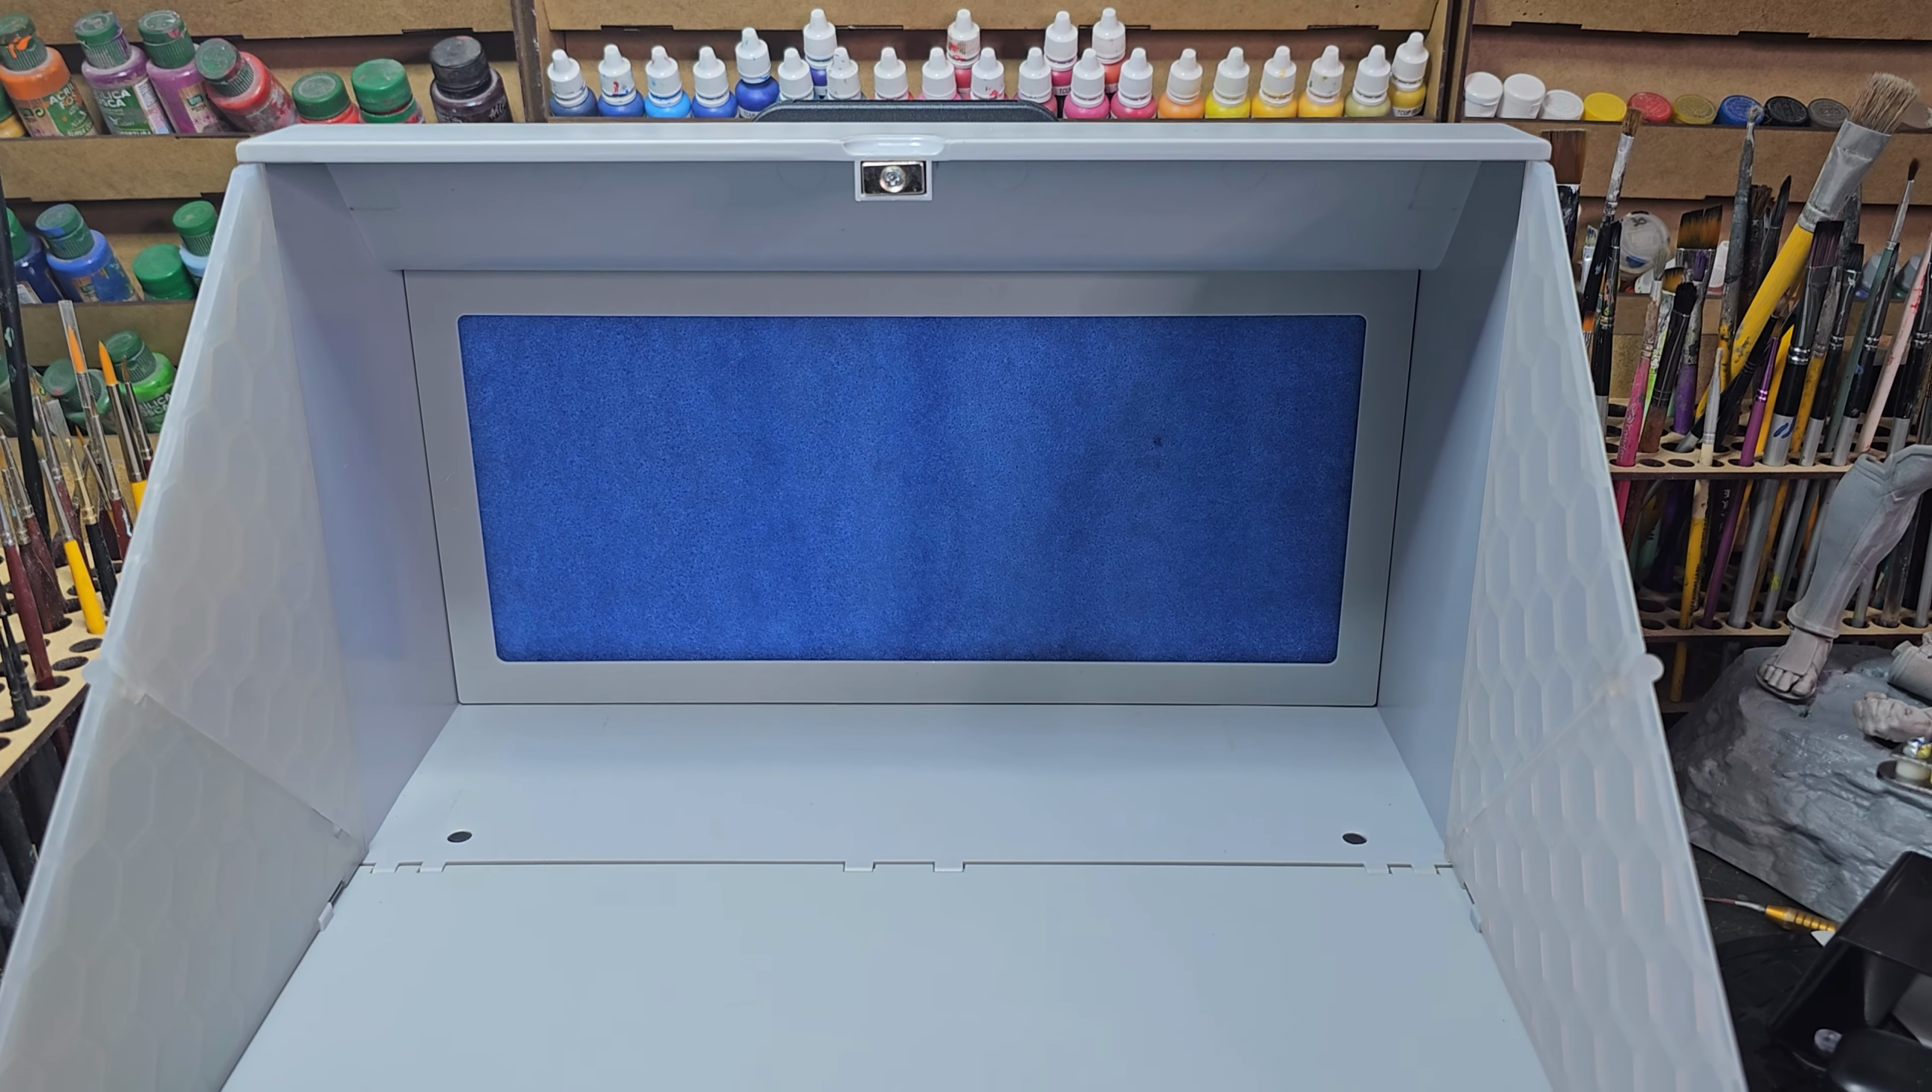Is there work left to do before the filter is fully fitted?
No.